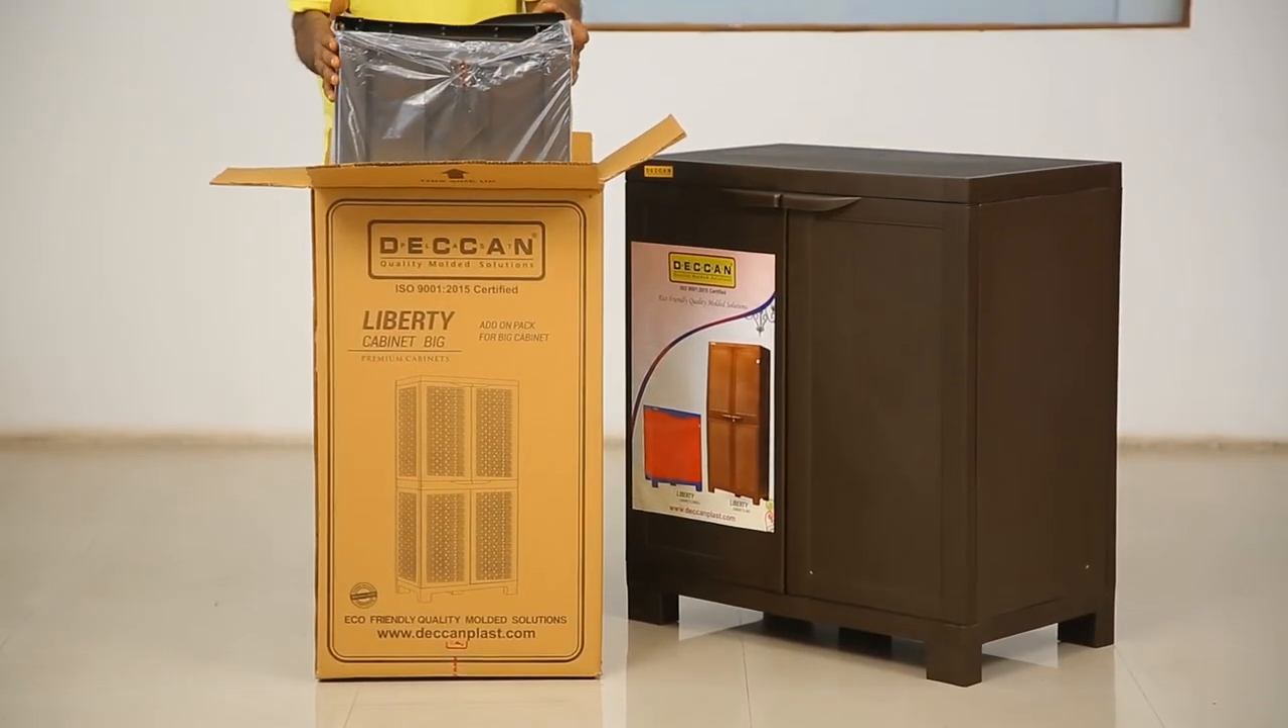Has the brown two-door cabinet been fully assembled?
Yes.